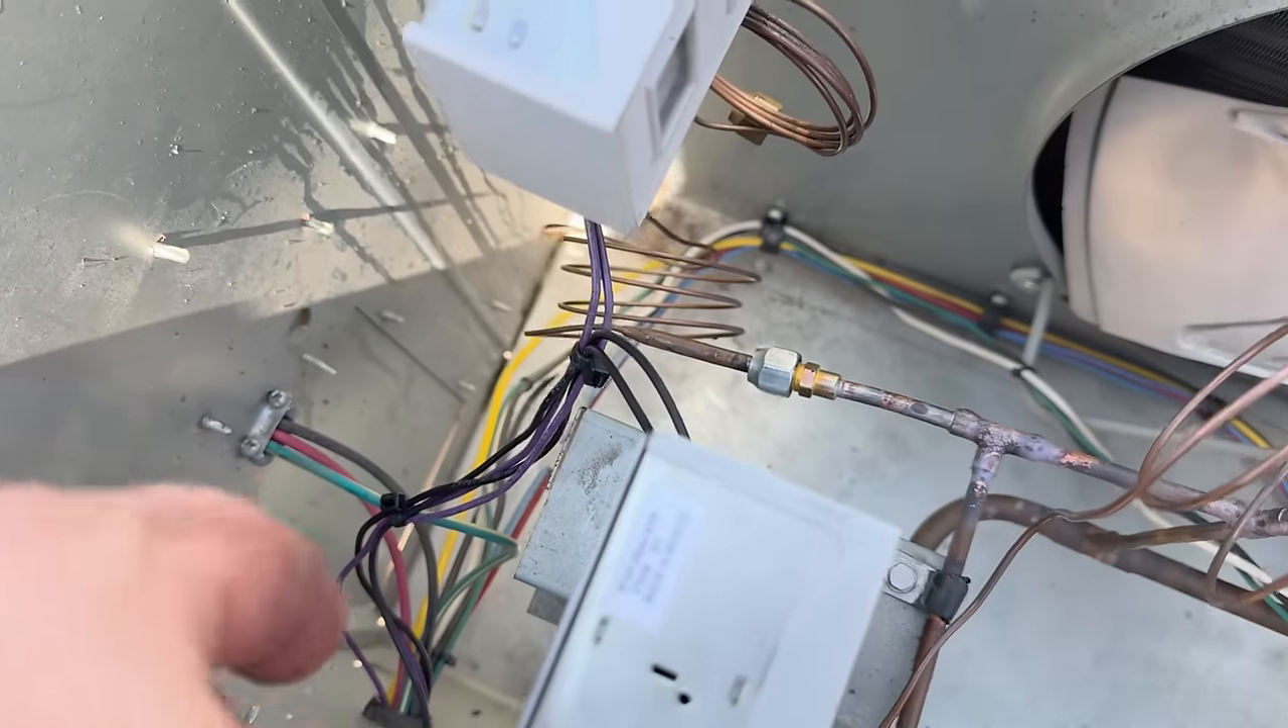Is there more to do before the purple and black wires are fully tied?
No.